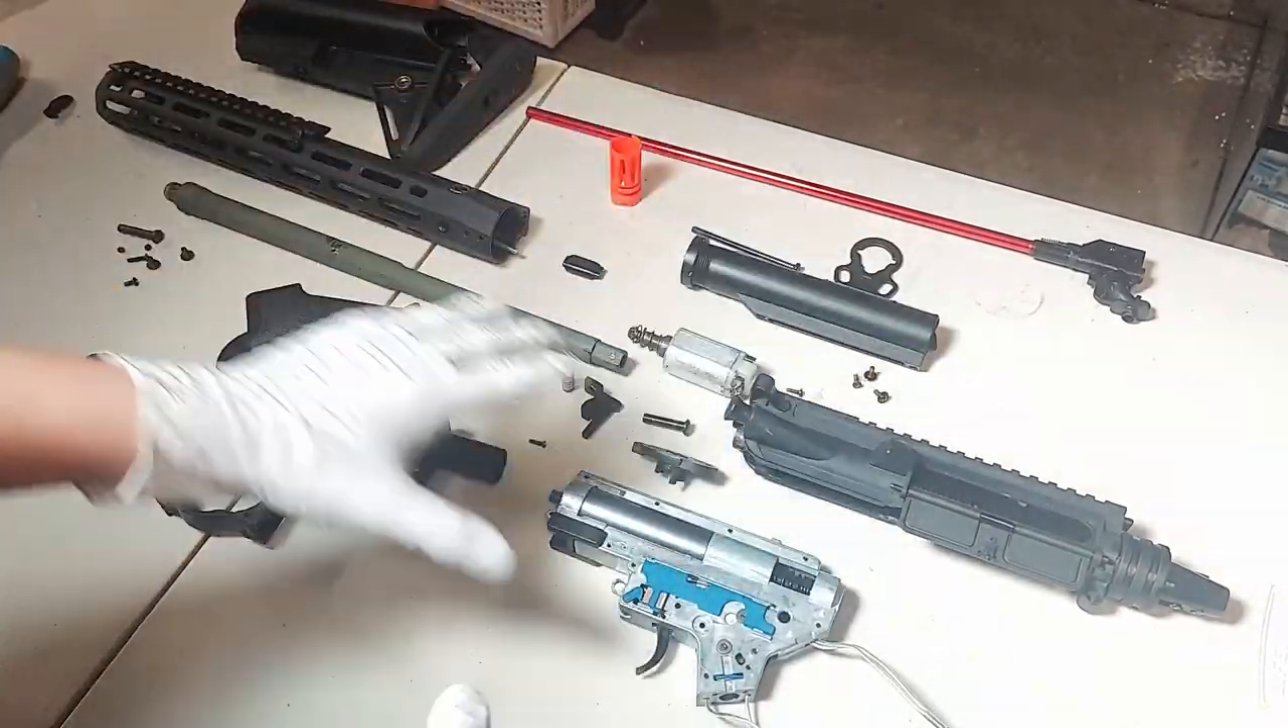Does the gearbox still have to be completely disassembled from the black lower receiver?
No.